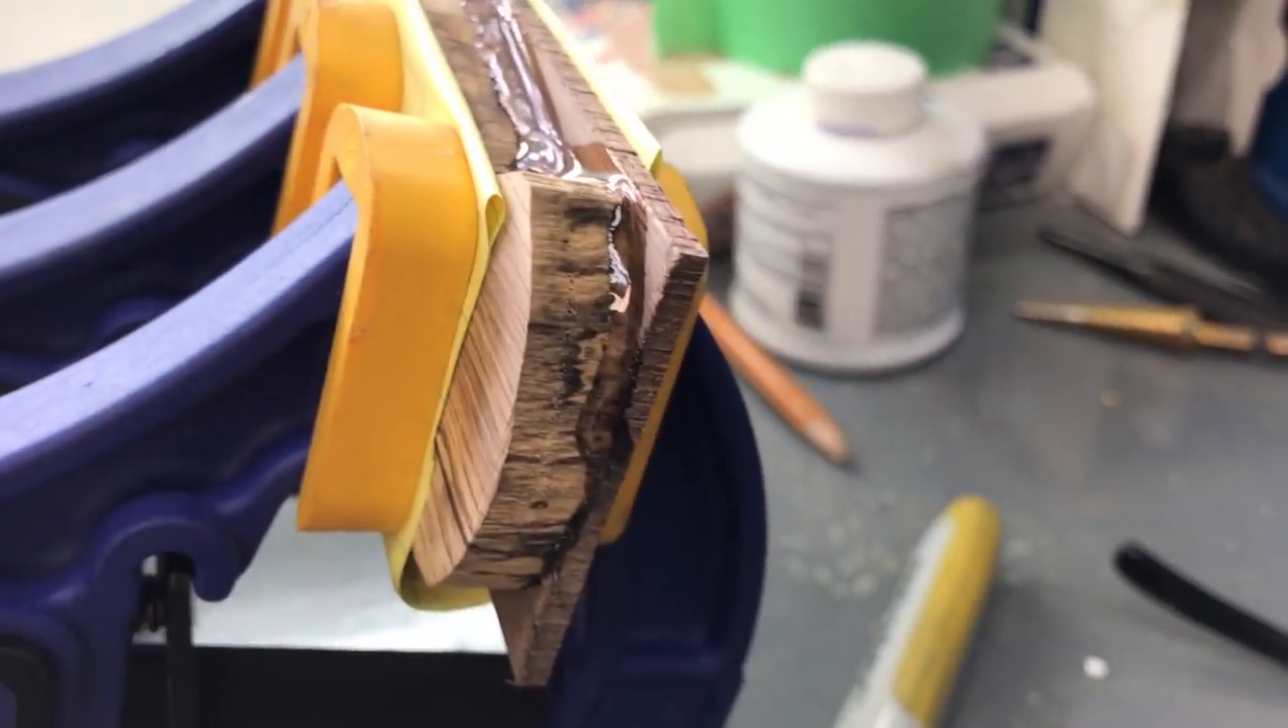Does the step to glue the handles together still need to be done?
No.